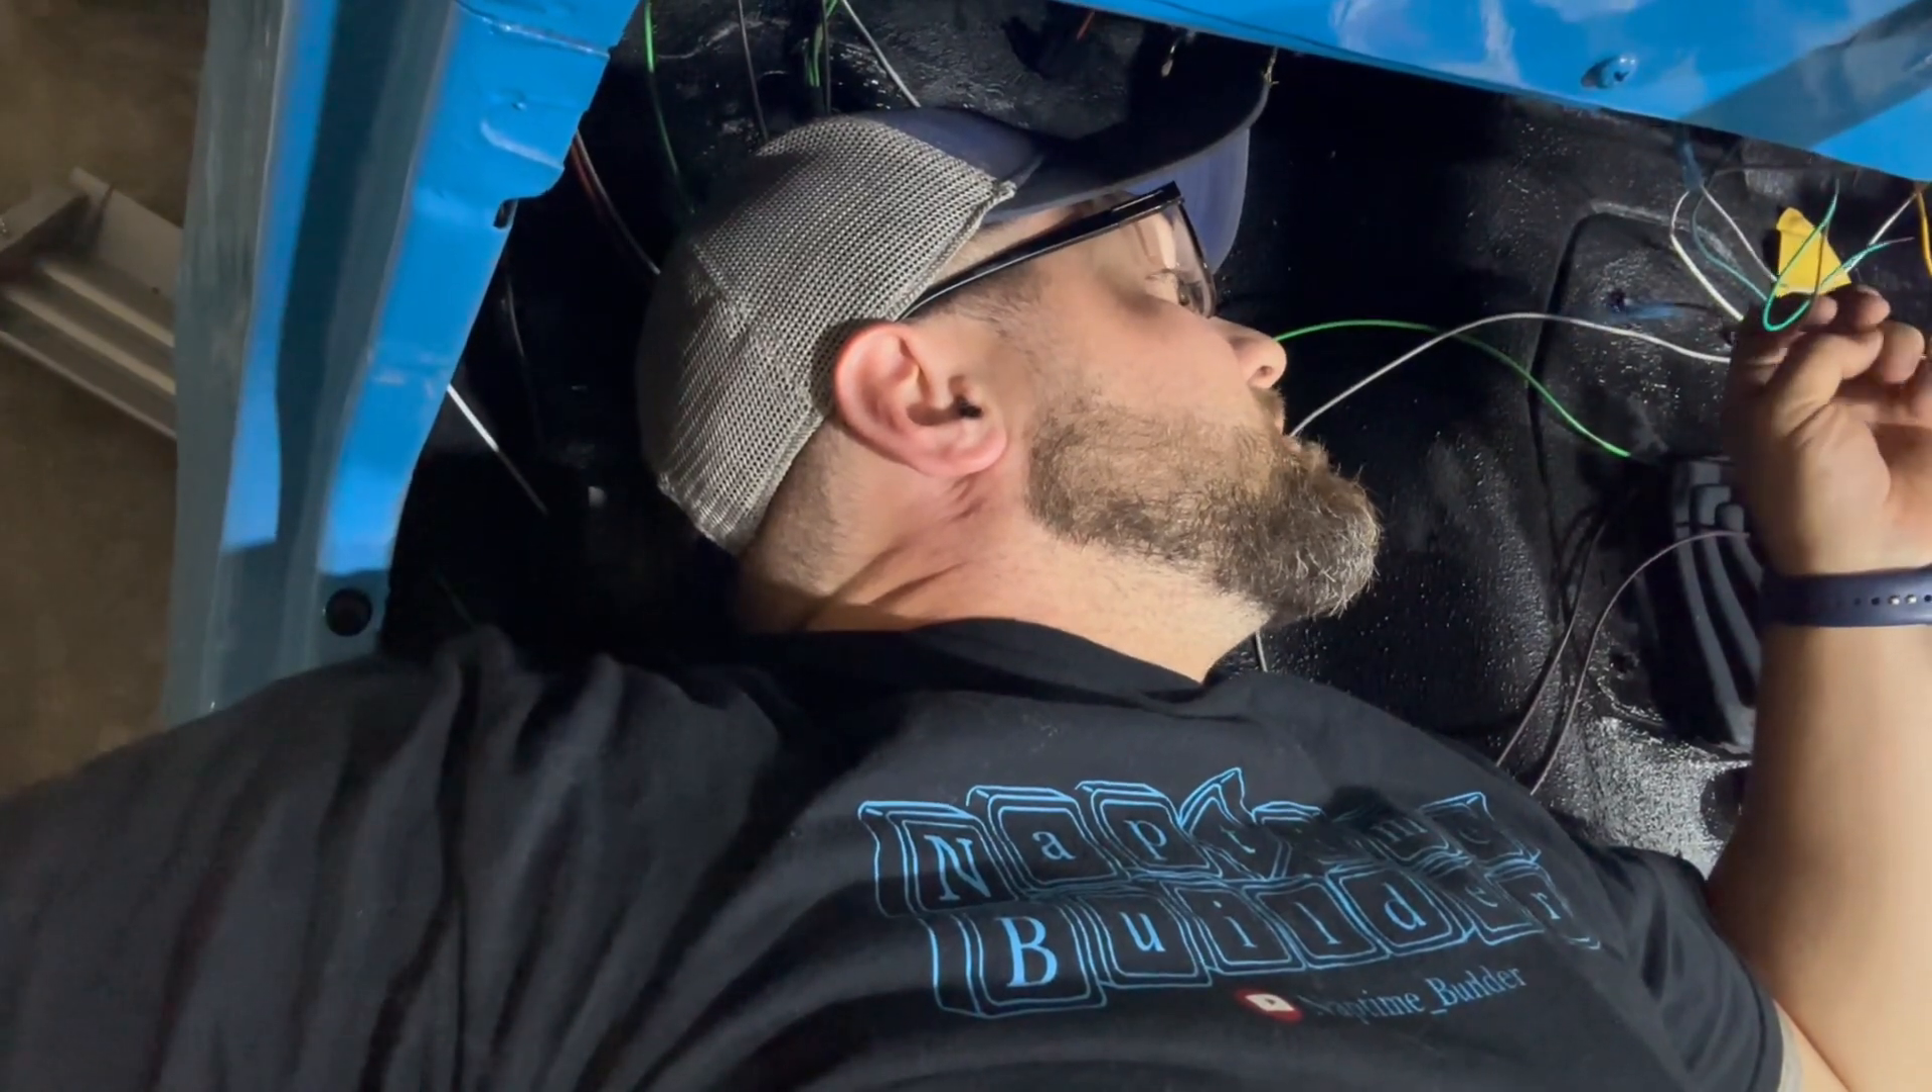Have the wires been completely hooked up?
No.